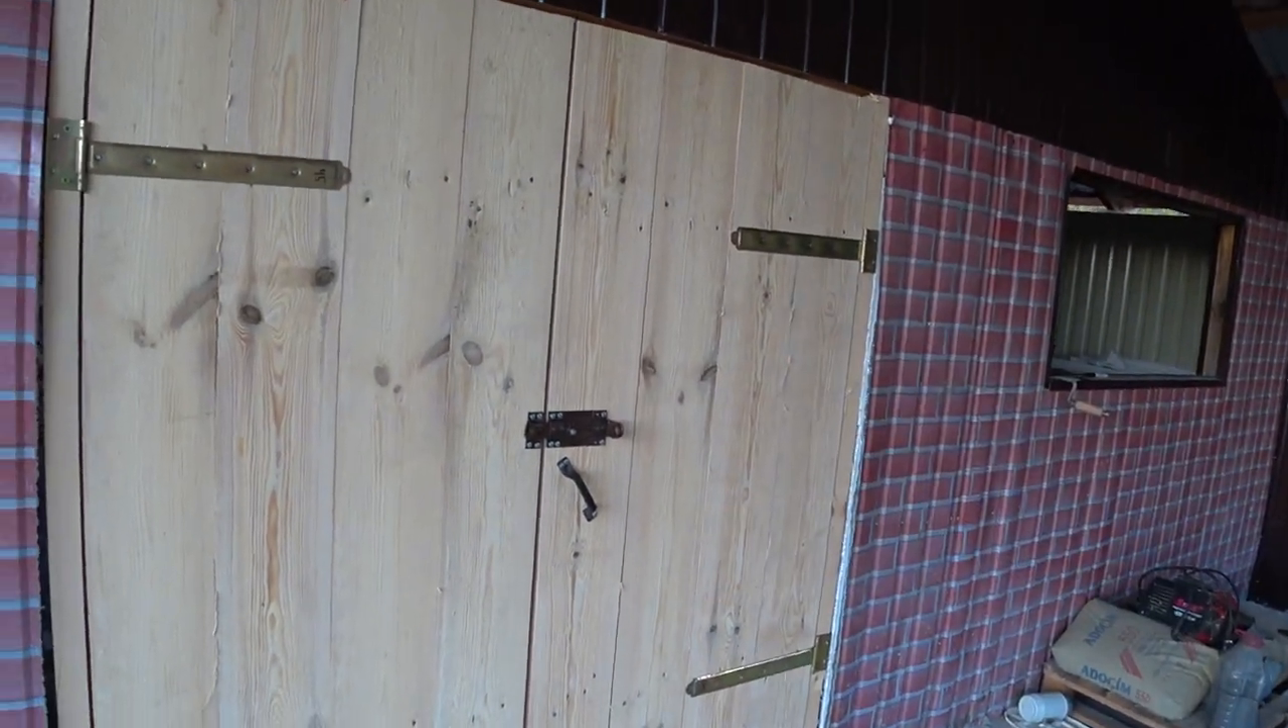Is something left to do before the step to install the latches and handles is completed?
No.